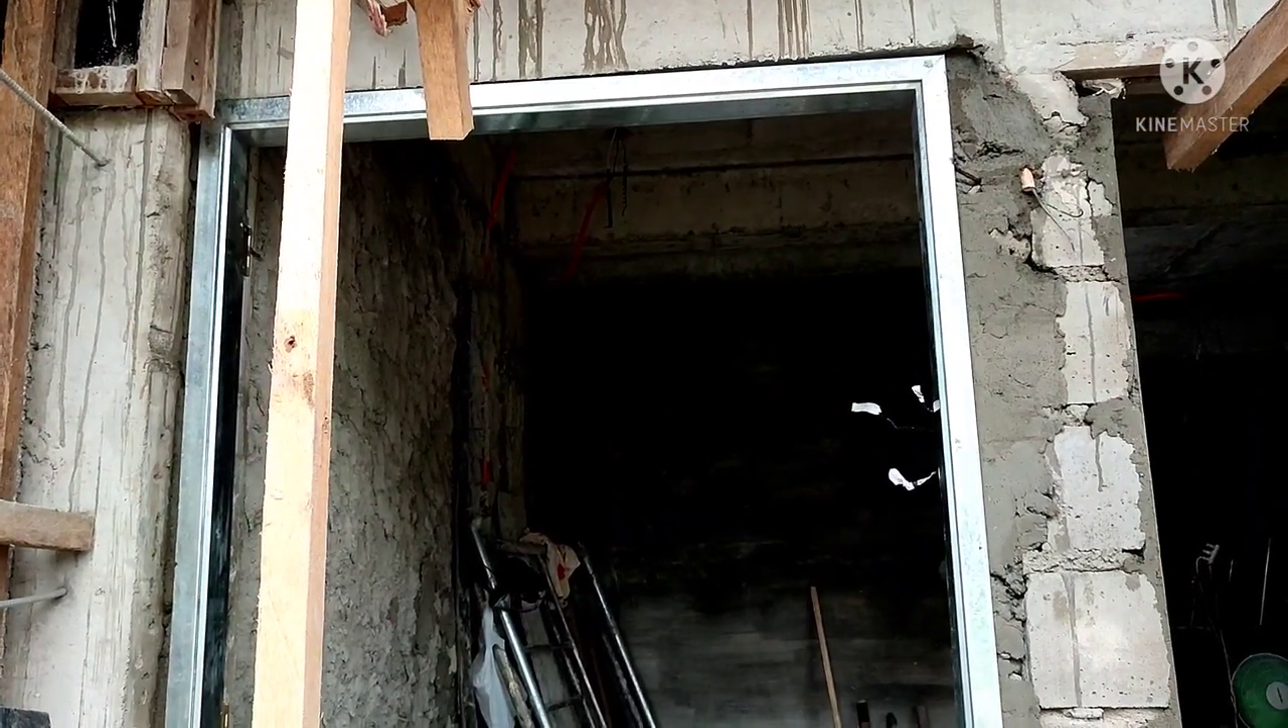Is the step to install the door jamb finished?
Yes.